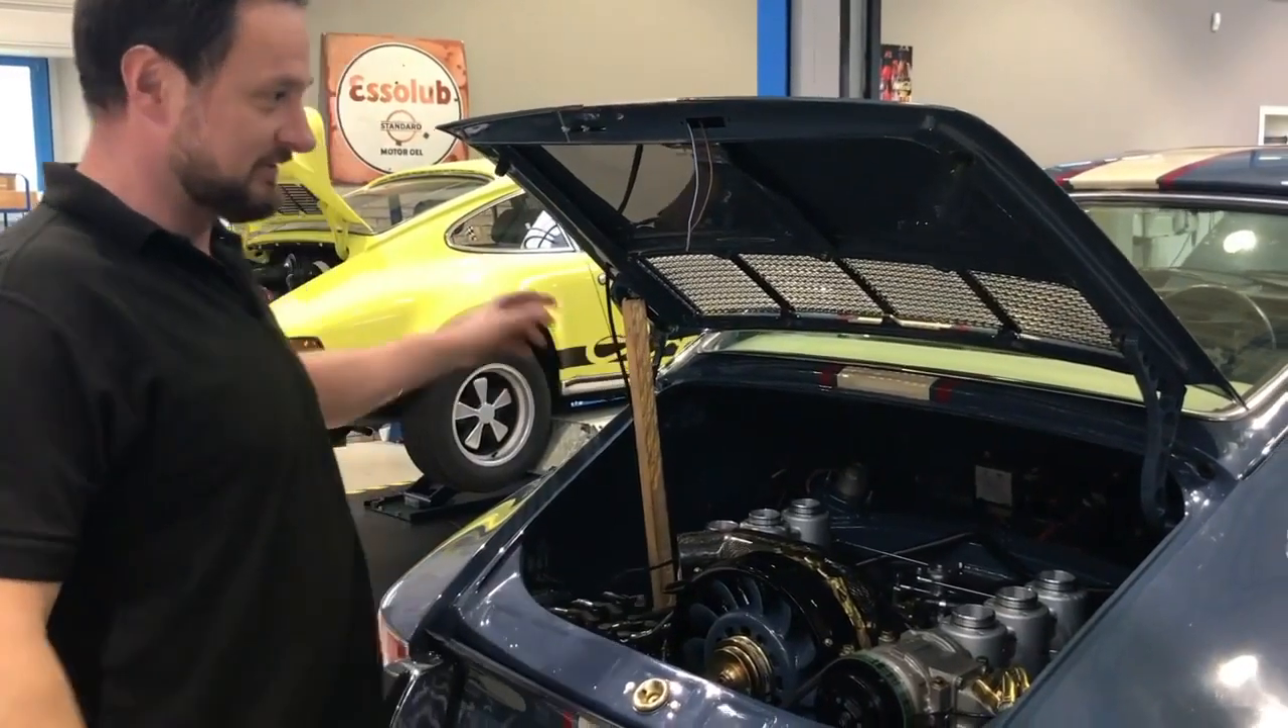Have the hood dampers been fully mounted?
No.